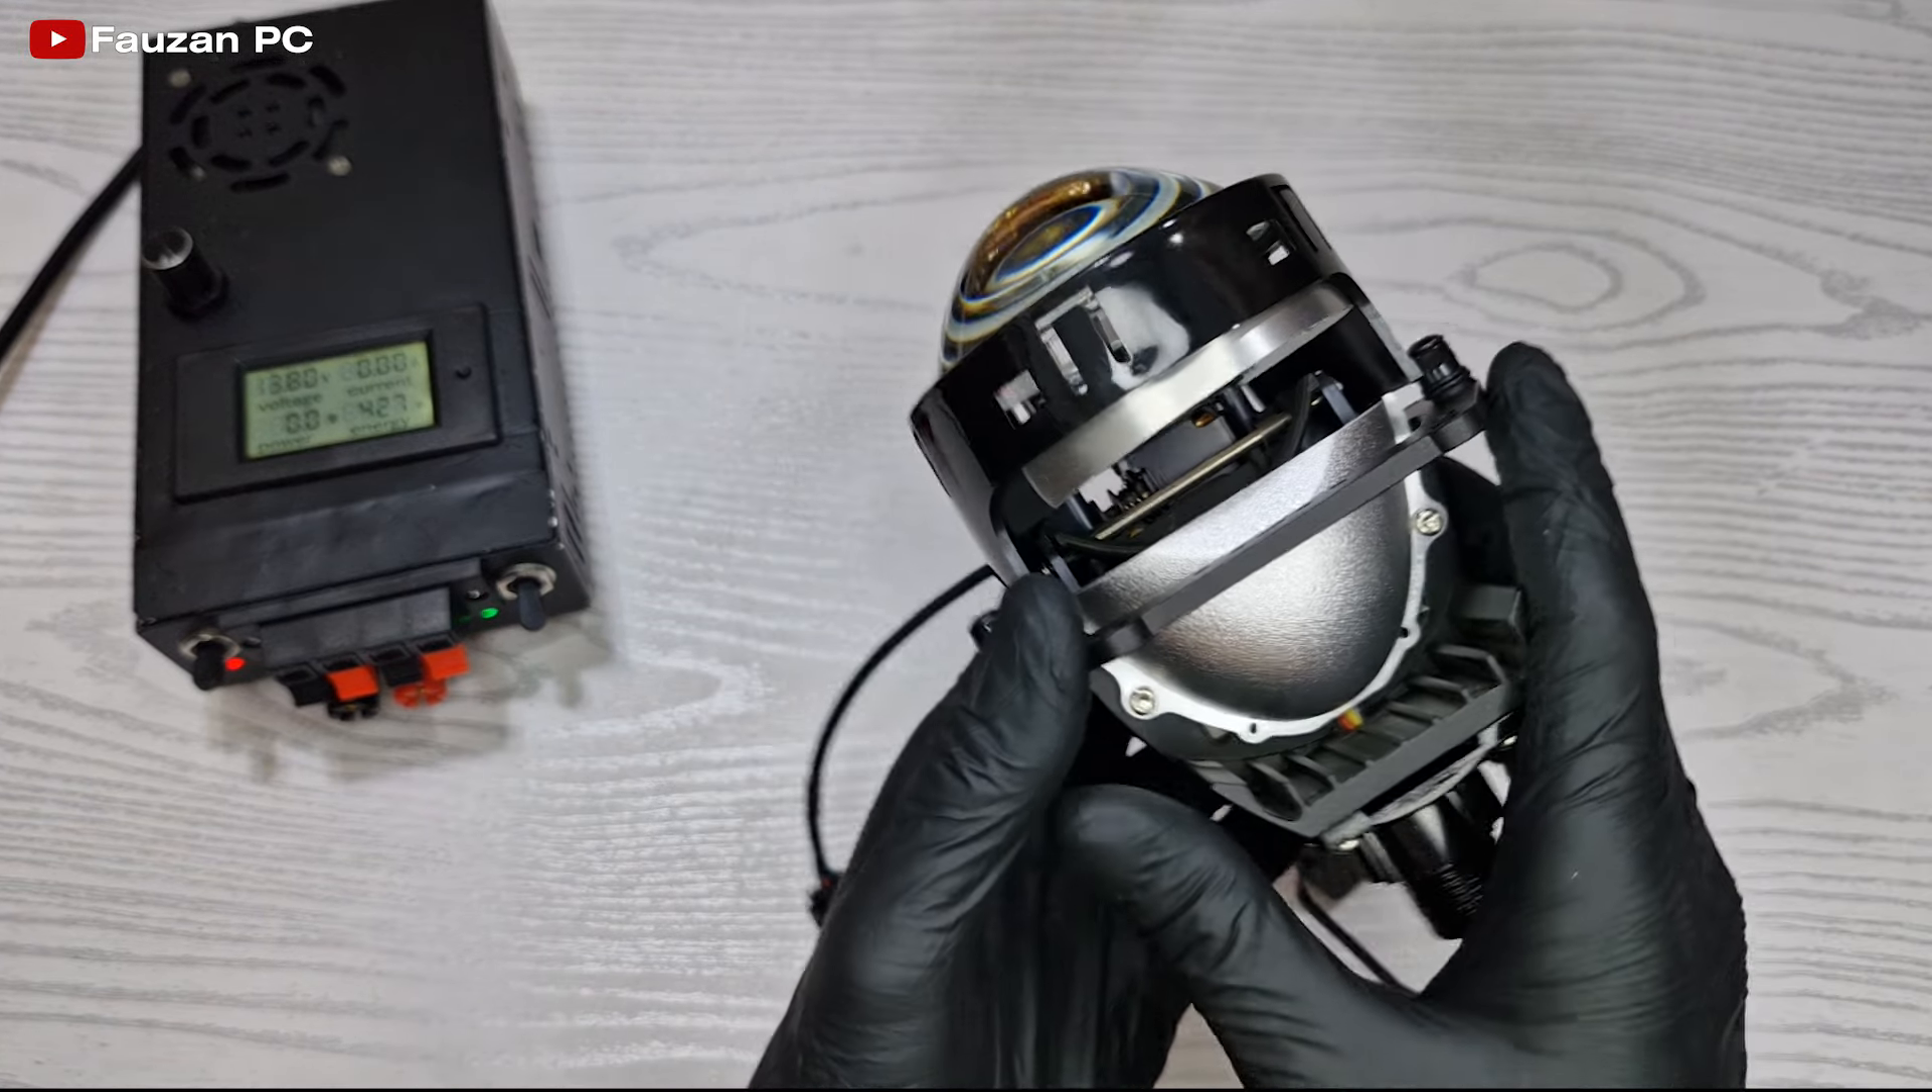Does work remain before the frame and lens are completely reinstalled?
No.